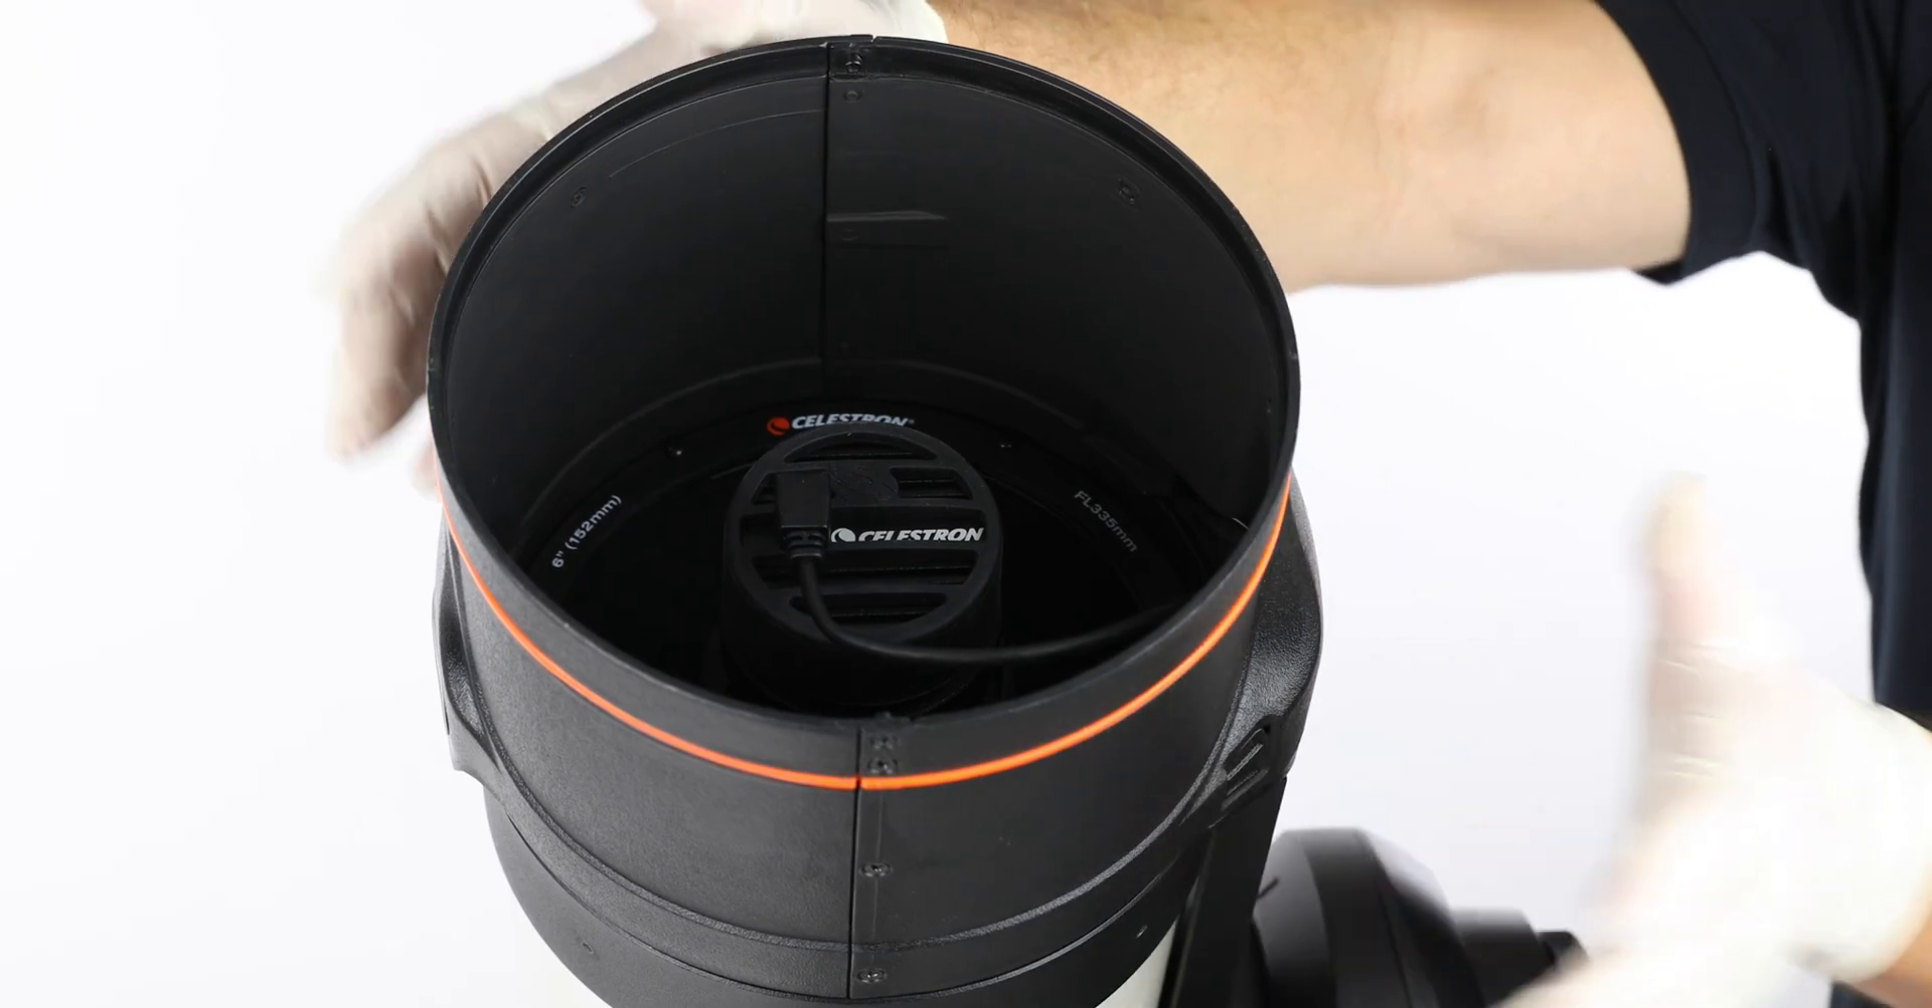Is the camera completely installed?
Yes.